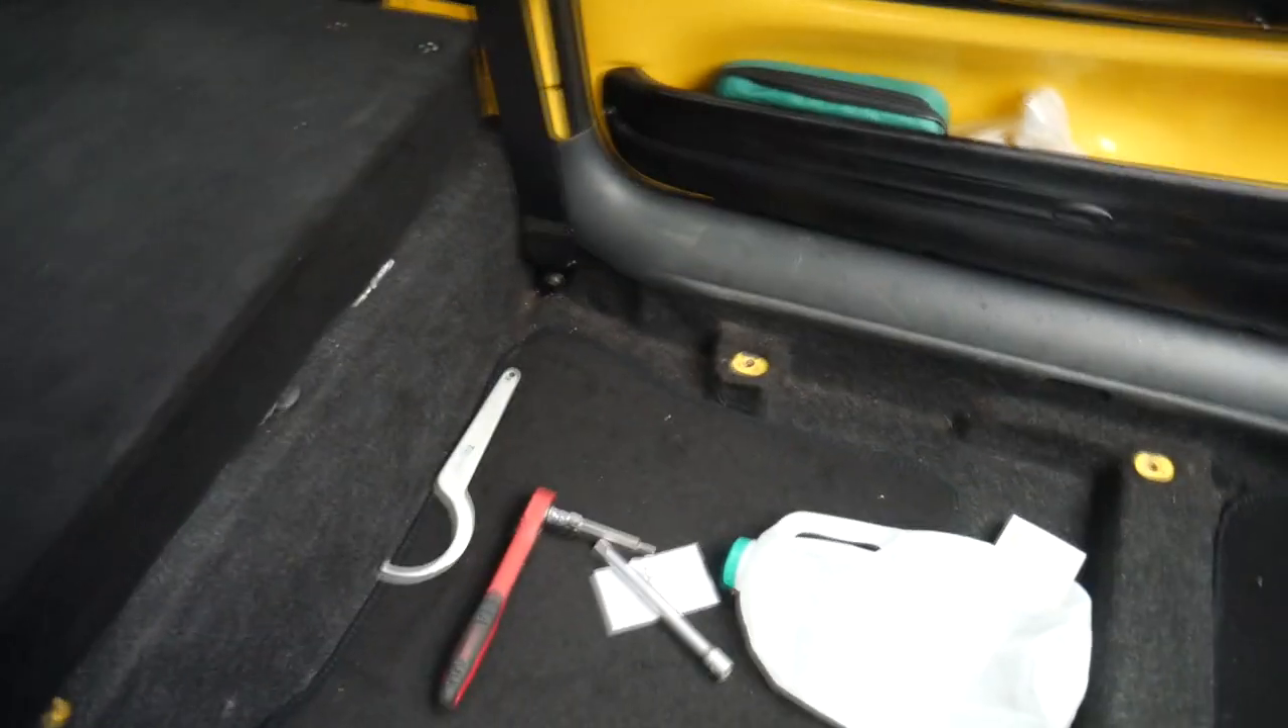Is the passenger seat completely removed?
Yes.